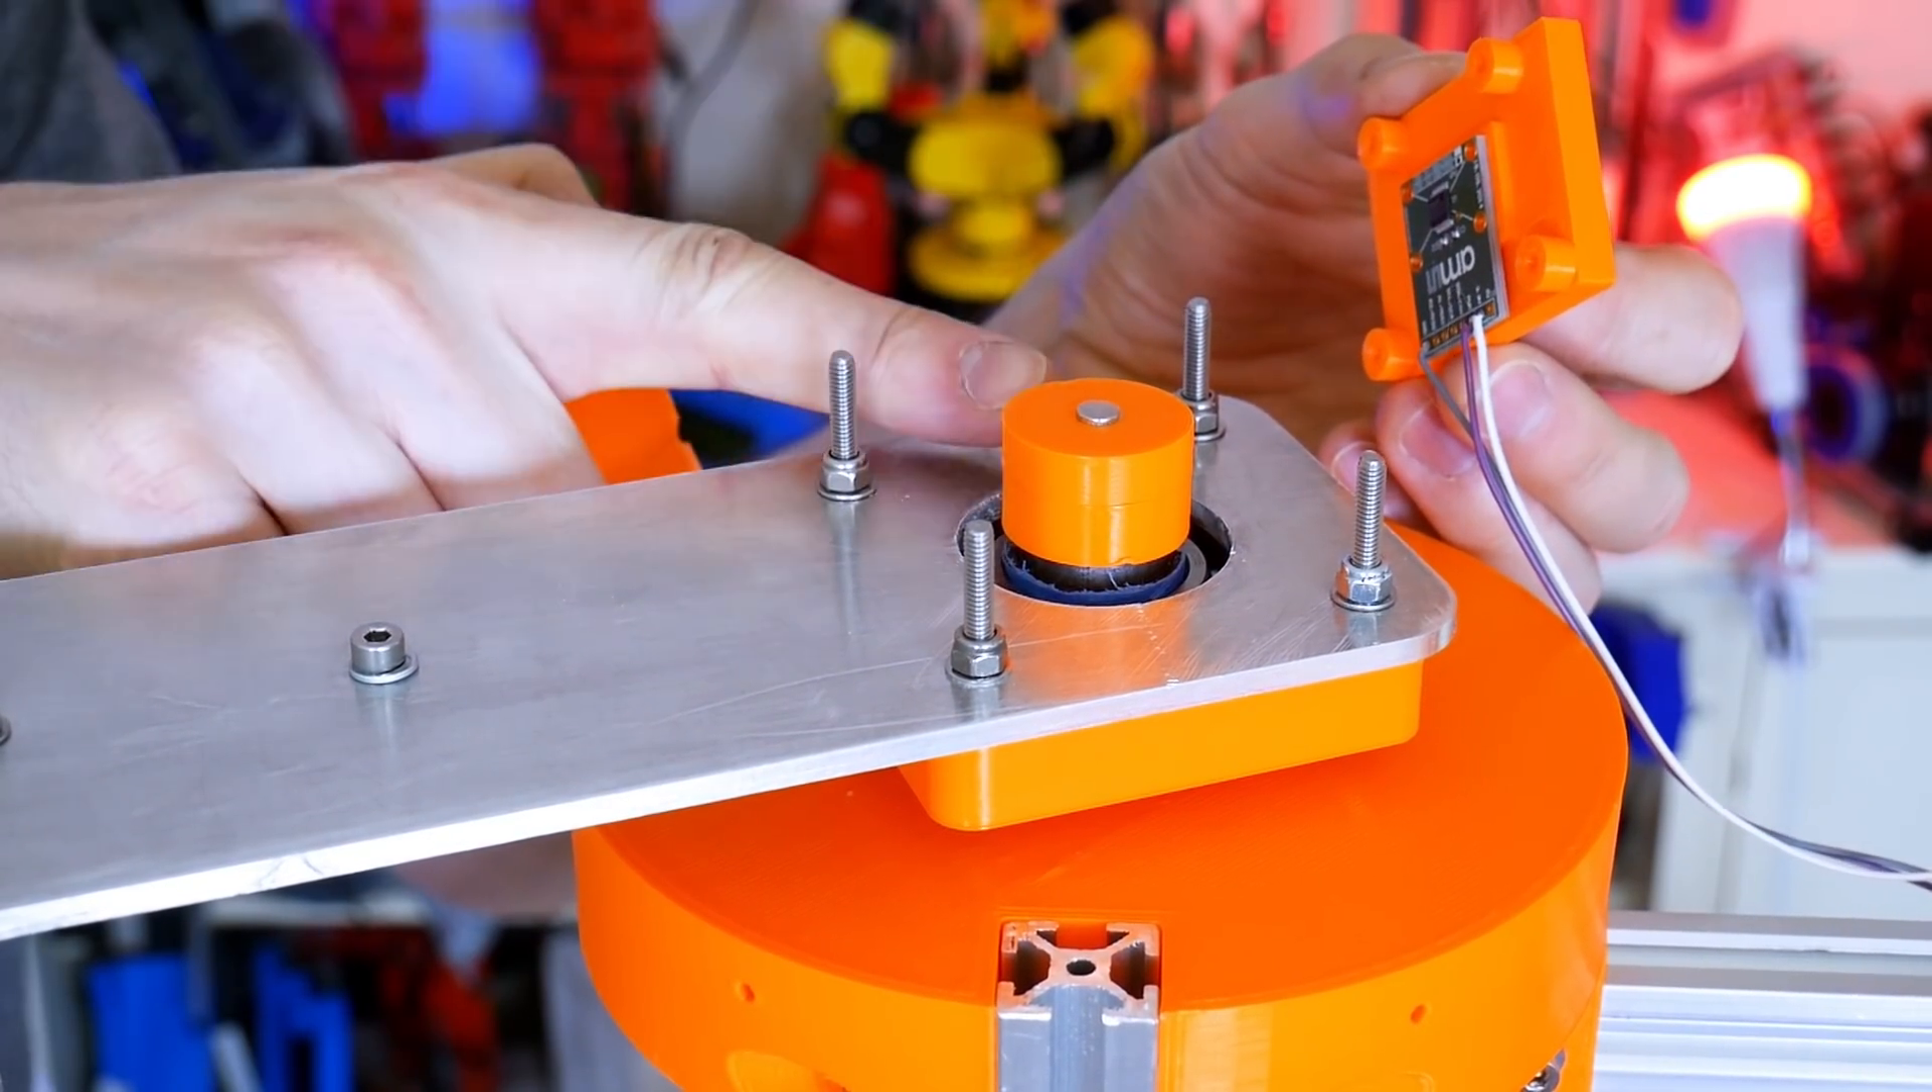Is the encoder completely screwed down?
No.